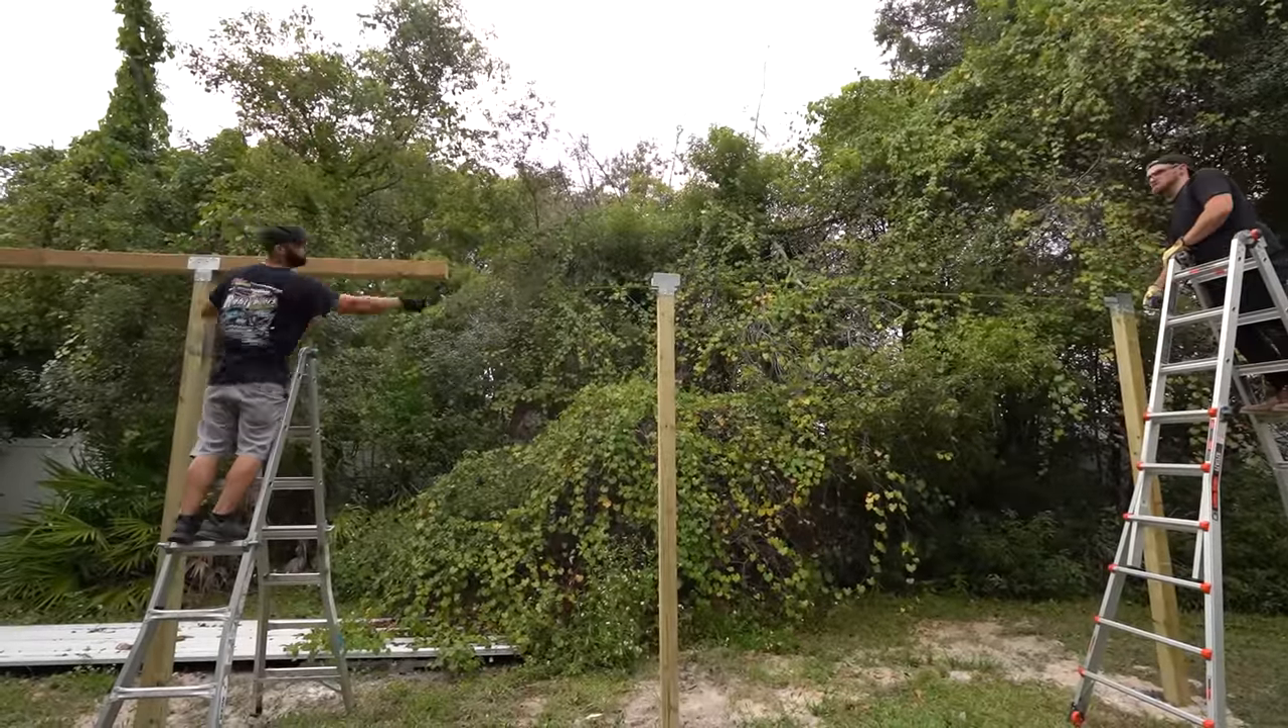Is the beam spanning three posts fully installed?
No.